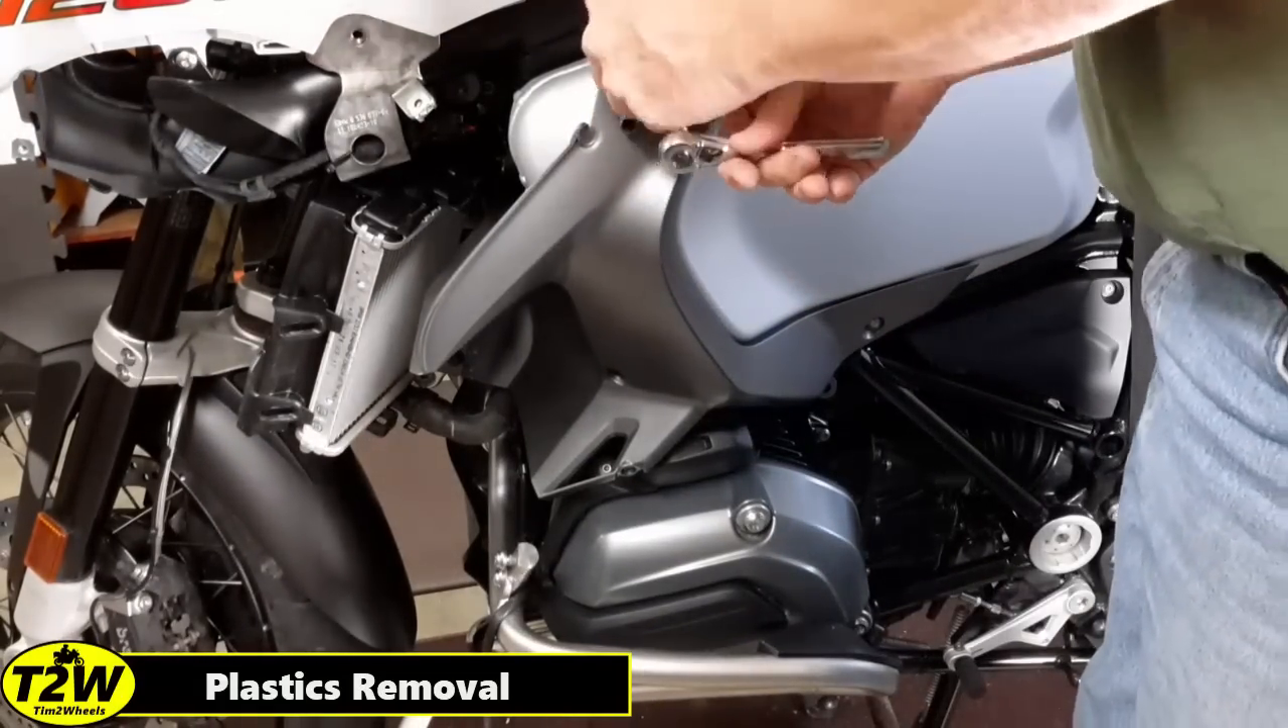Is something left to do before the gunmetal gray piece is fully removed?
Yes.